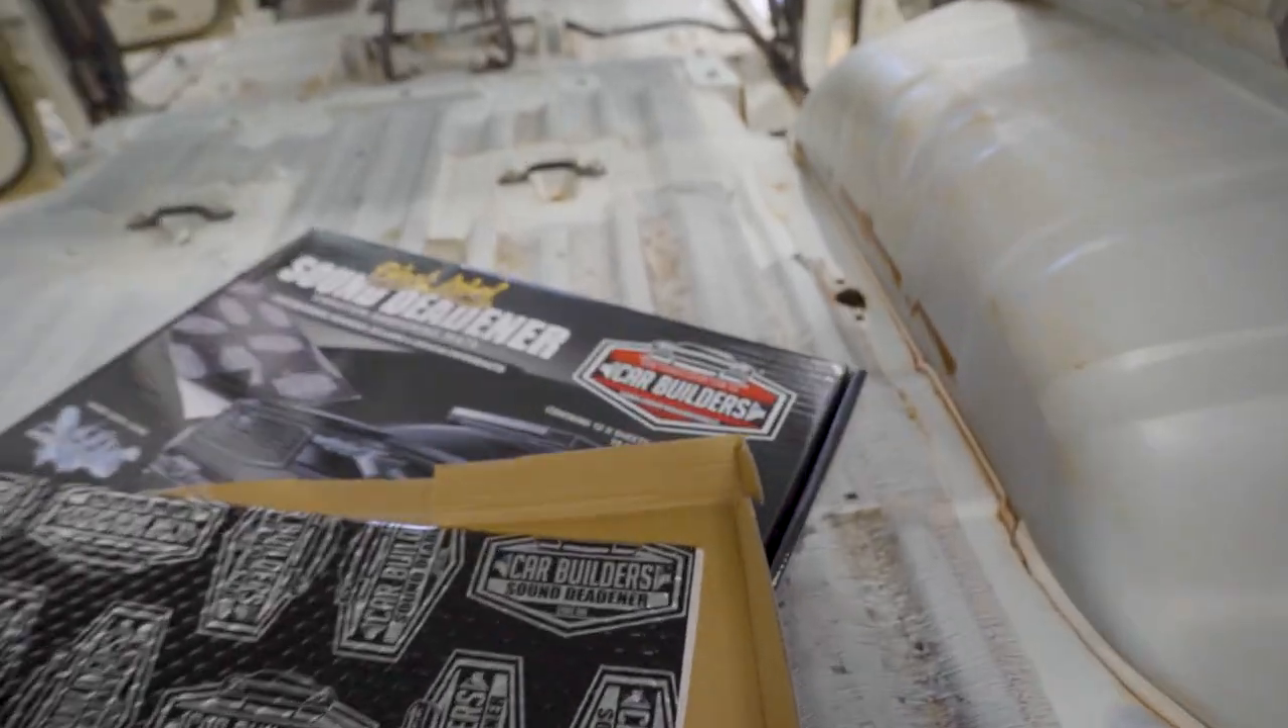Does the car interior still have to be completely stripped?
No.